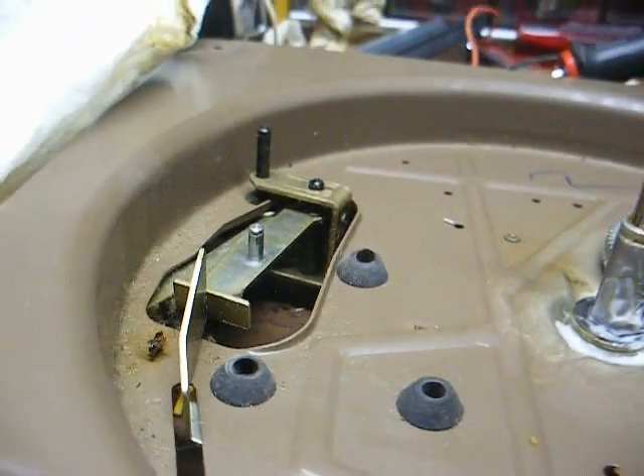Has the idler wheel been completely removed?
Yes.